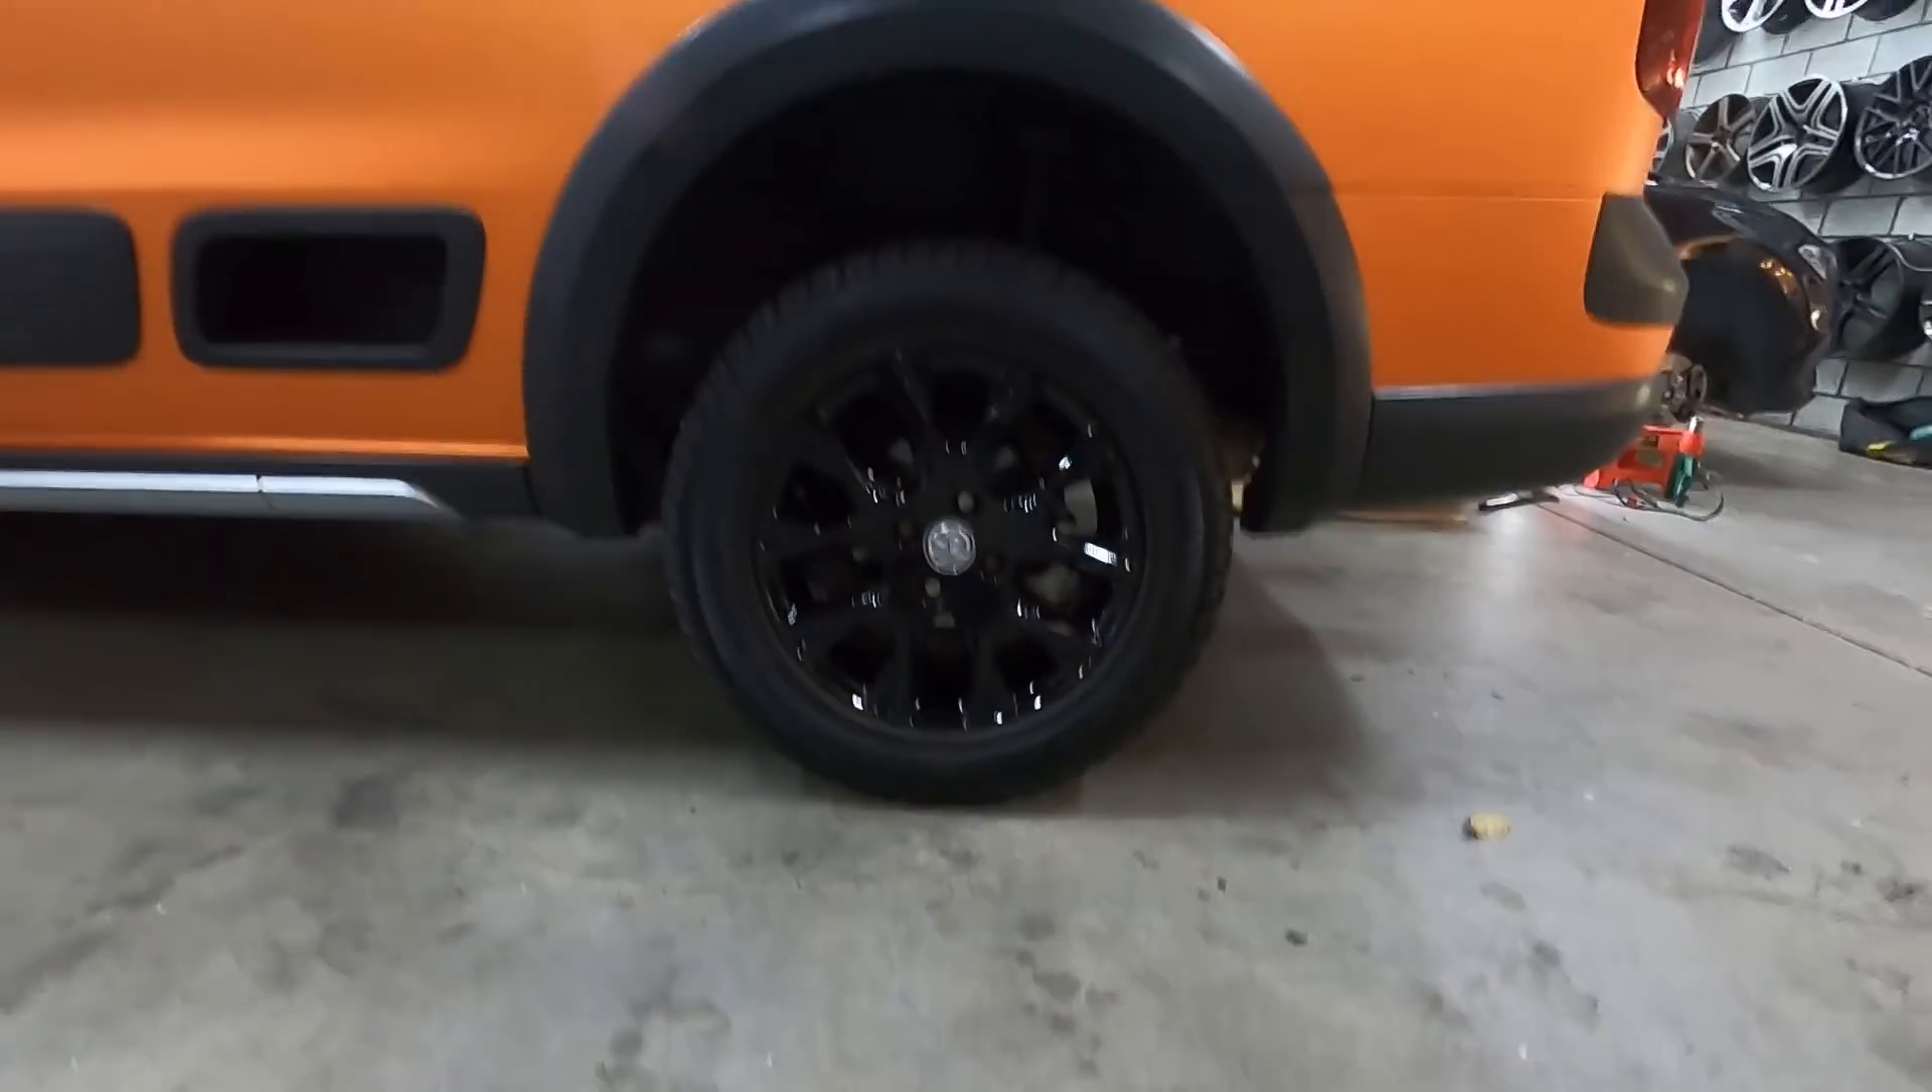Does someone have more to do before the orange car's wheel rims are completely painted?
No.